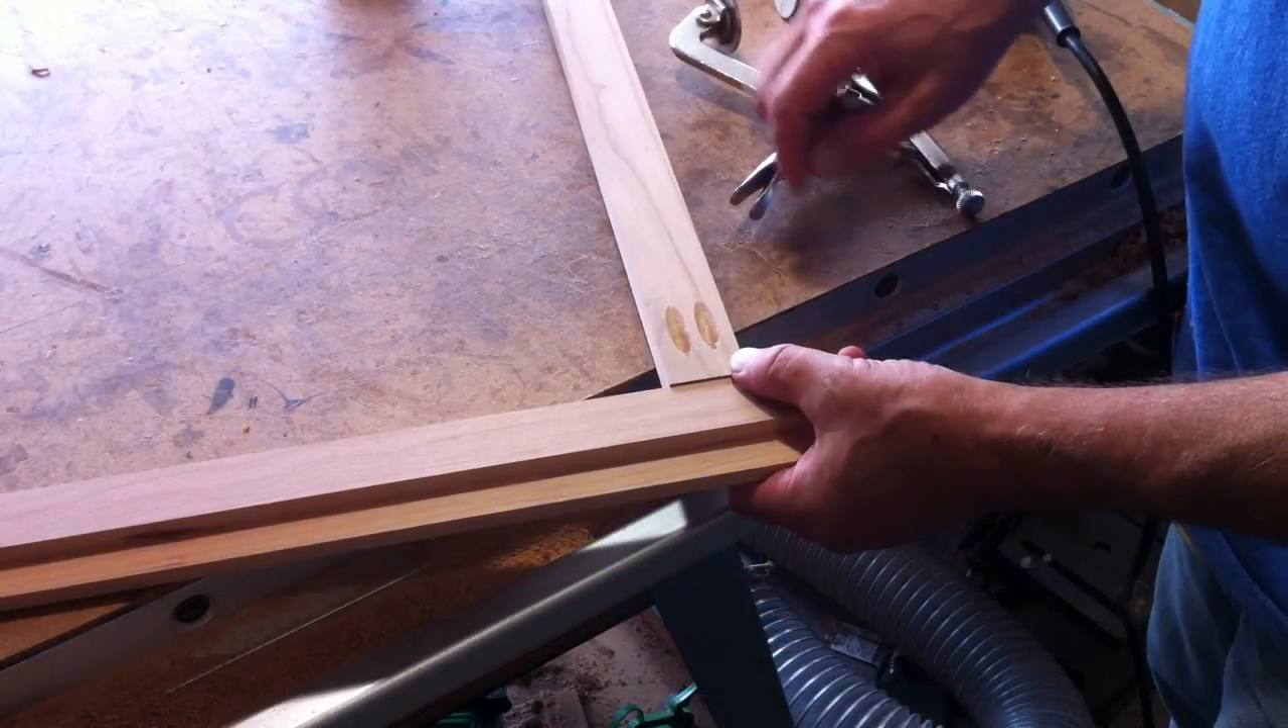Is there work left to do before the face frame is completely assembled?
Yes.